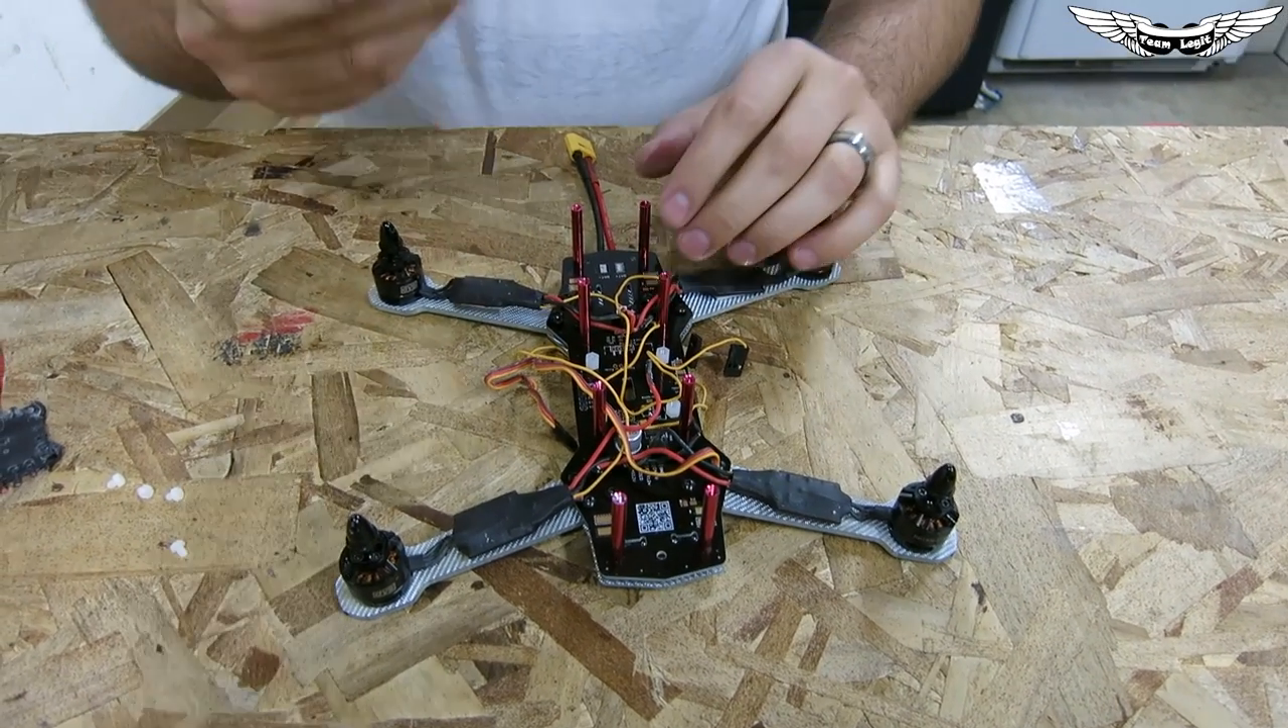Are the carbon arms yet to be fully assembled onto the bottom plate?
No.